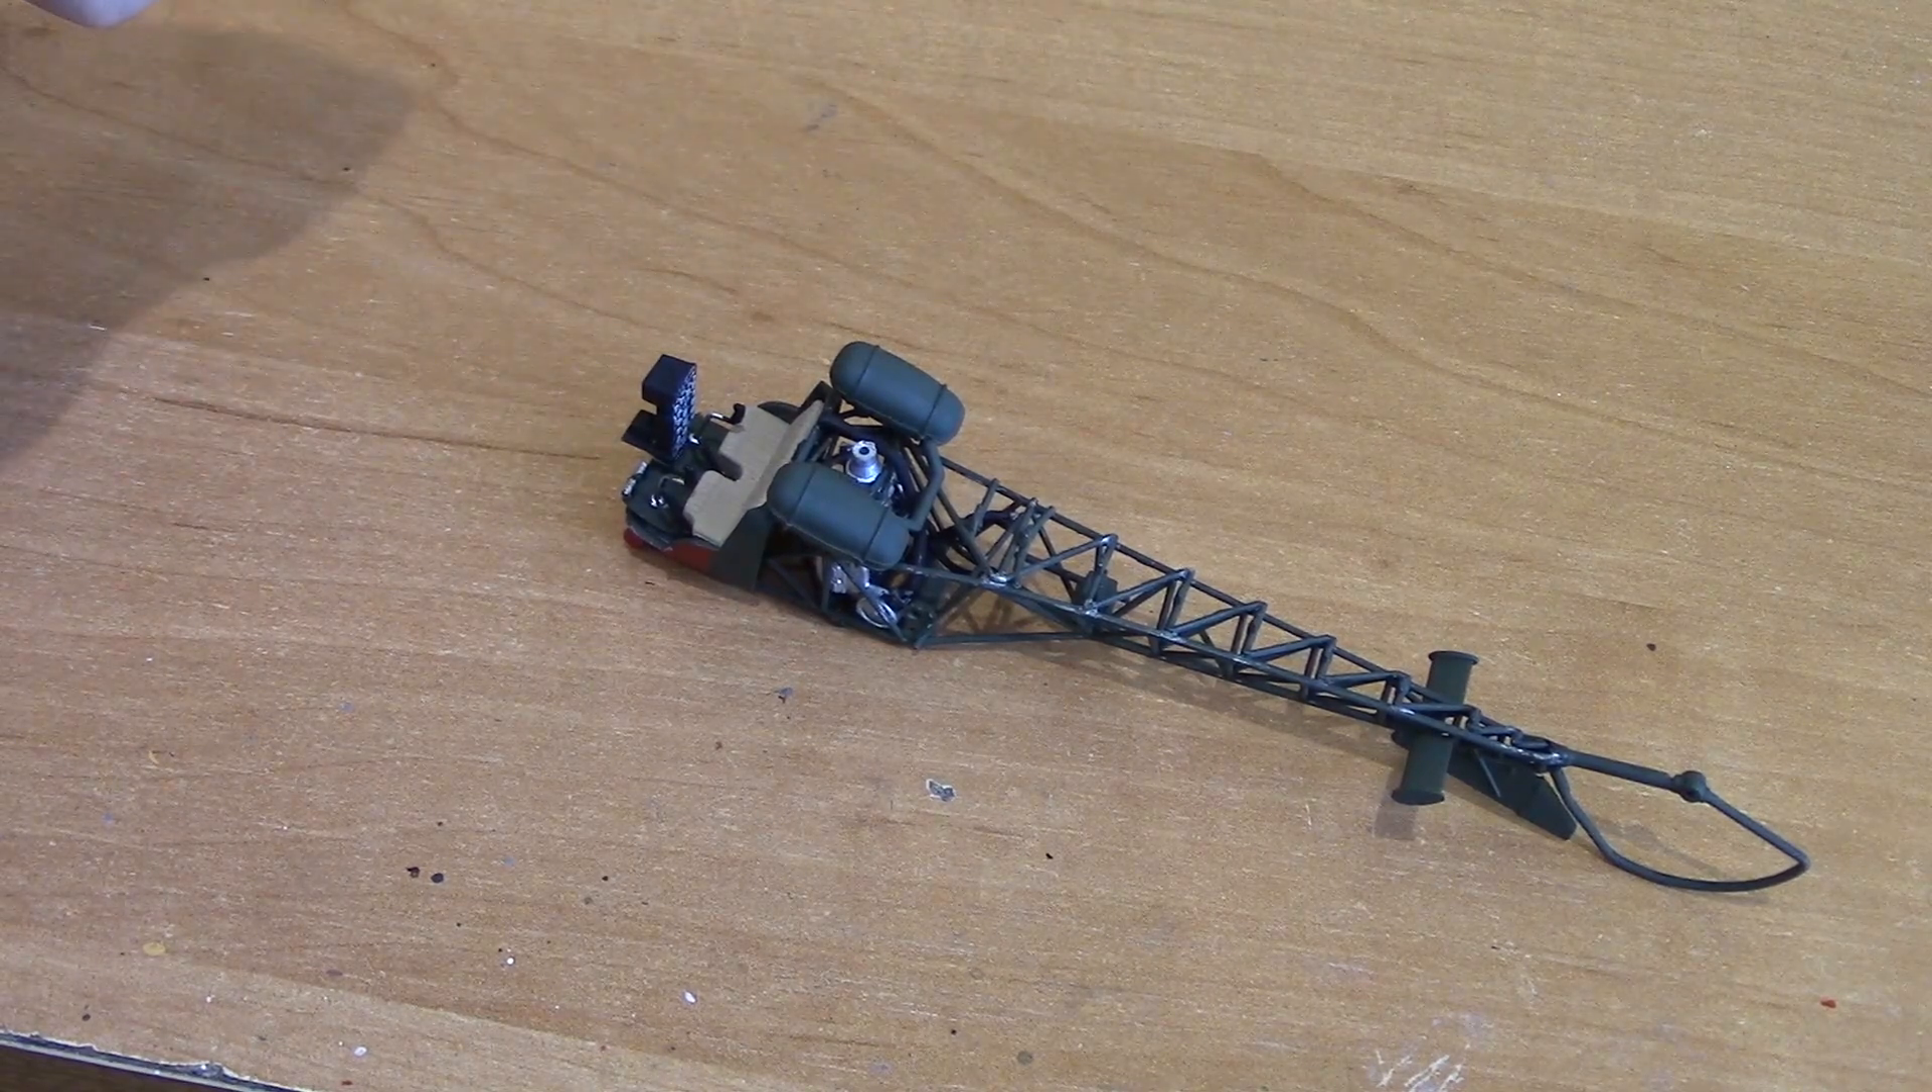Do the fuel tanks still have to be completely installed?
No.